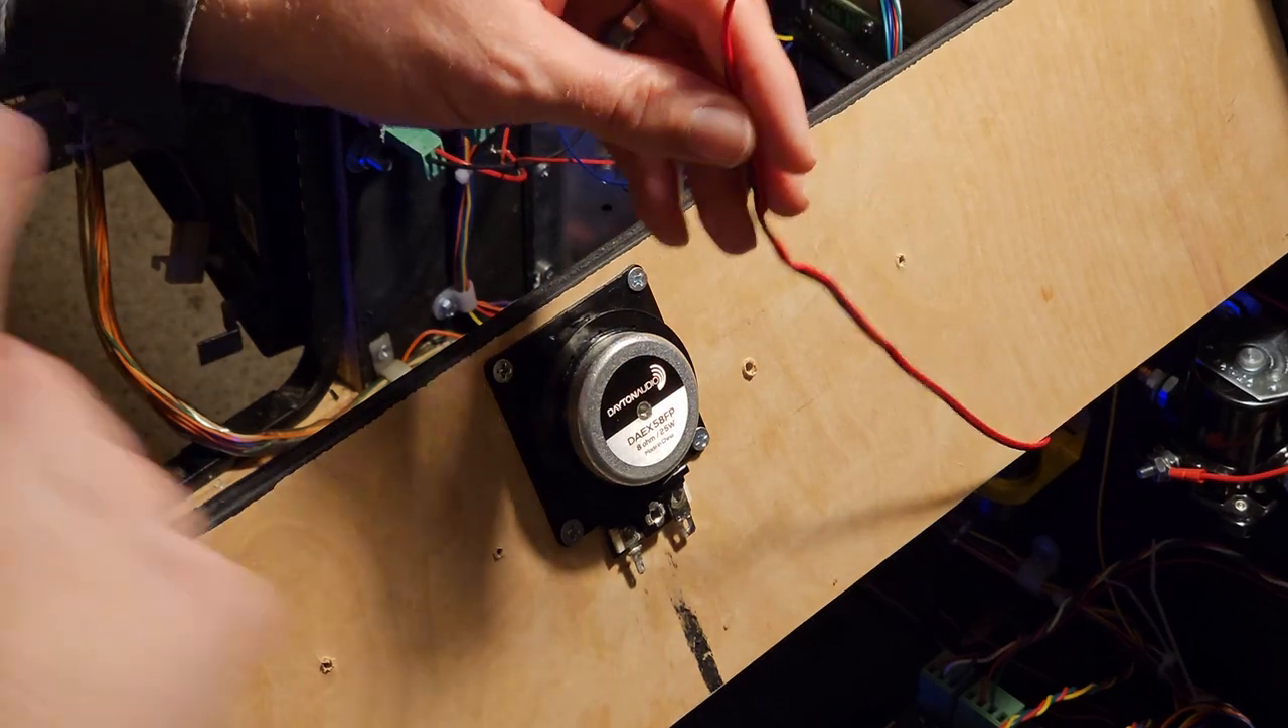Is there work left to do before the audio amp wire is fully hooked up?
Yes.